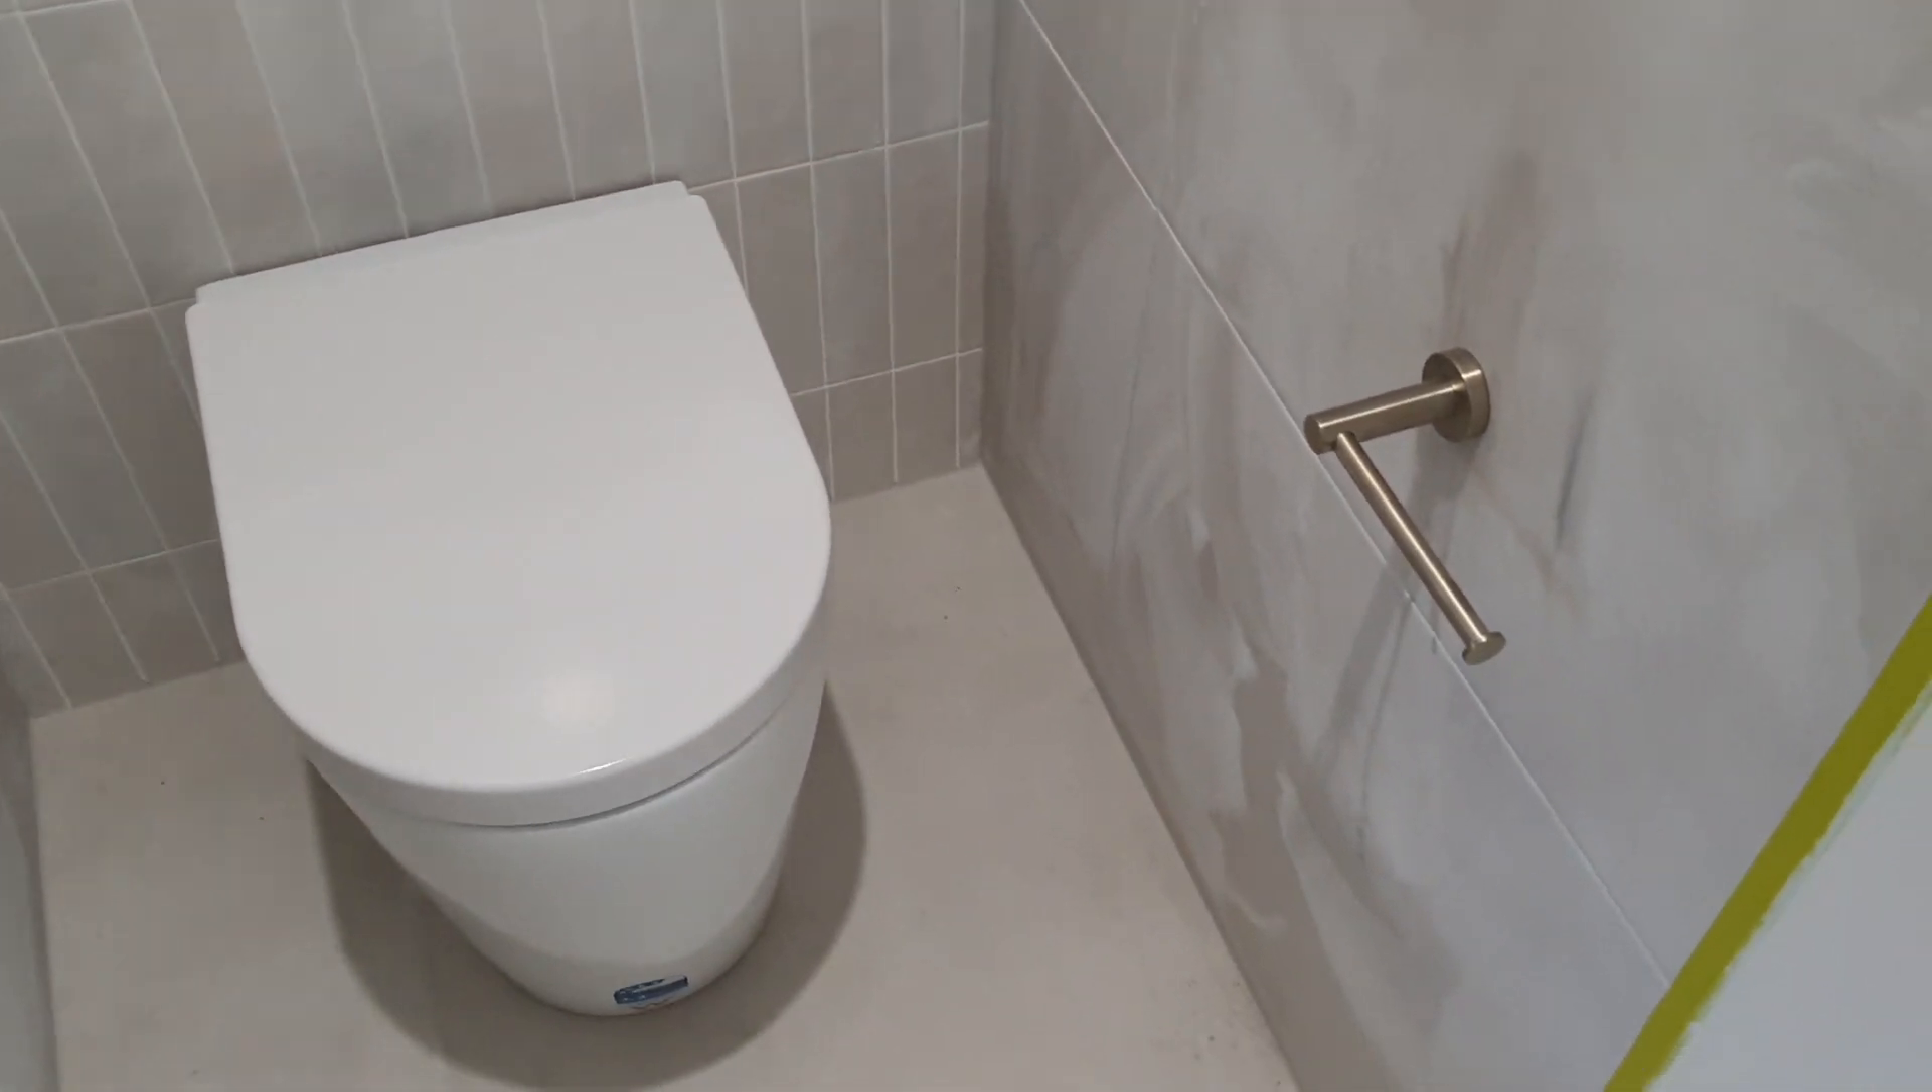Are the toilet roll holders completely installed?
Yes.